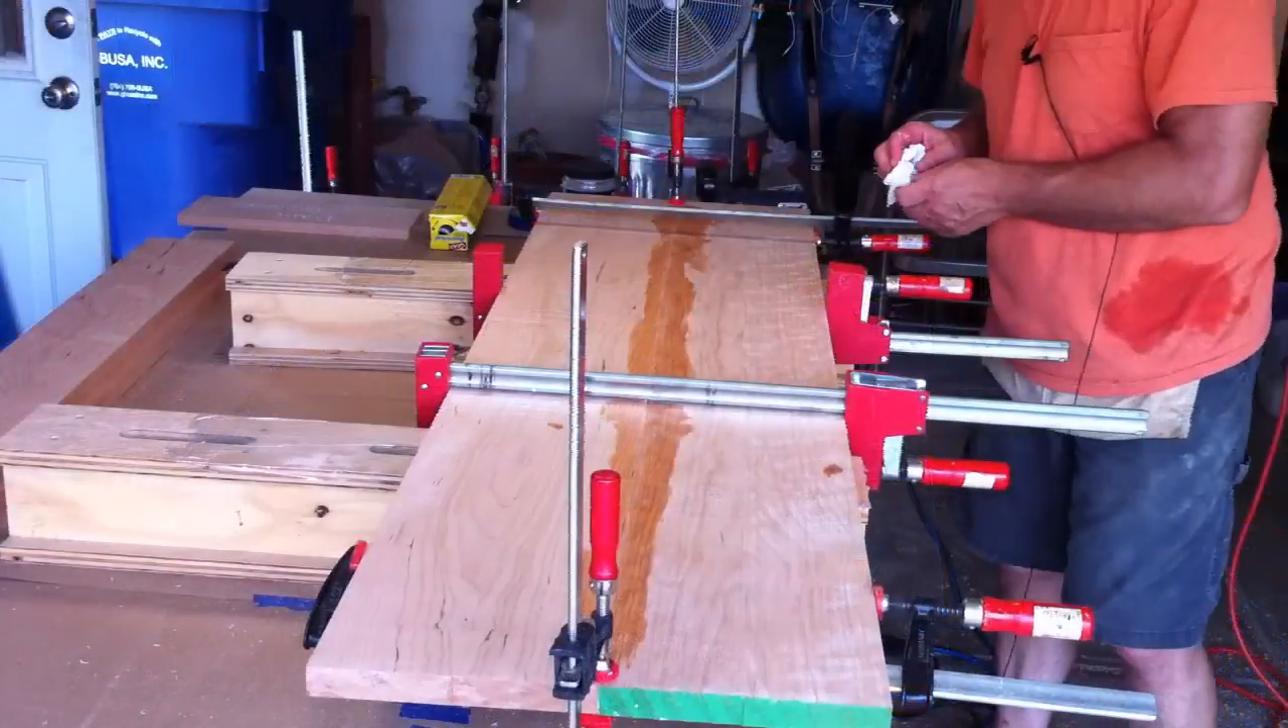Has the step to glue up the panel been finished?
Yes.